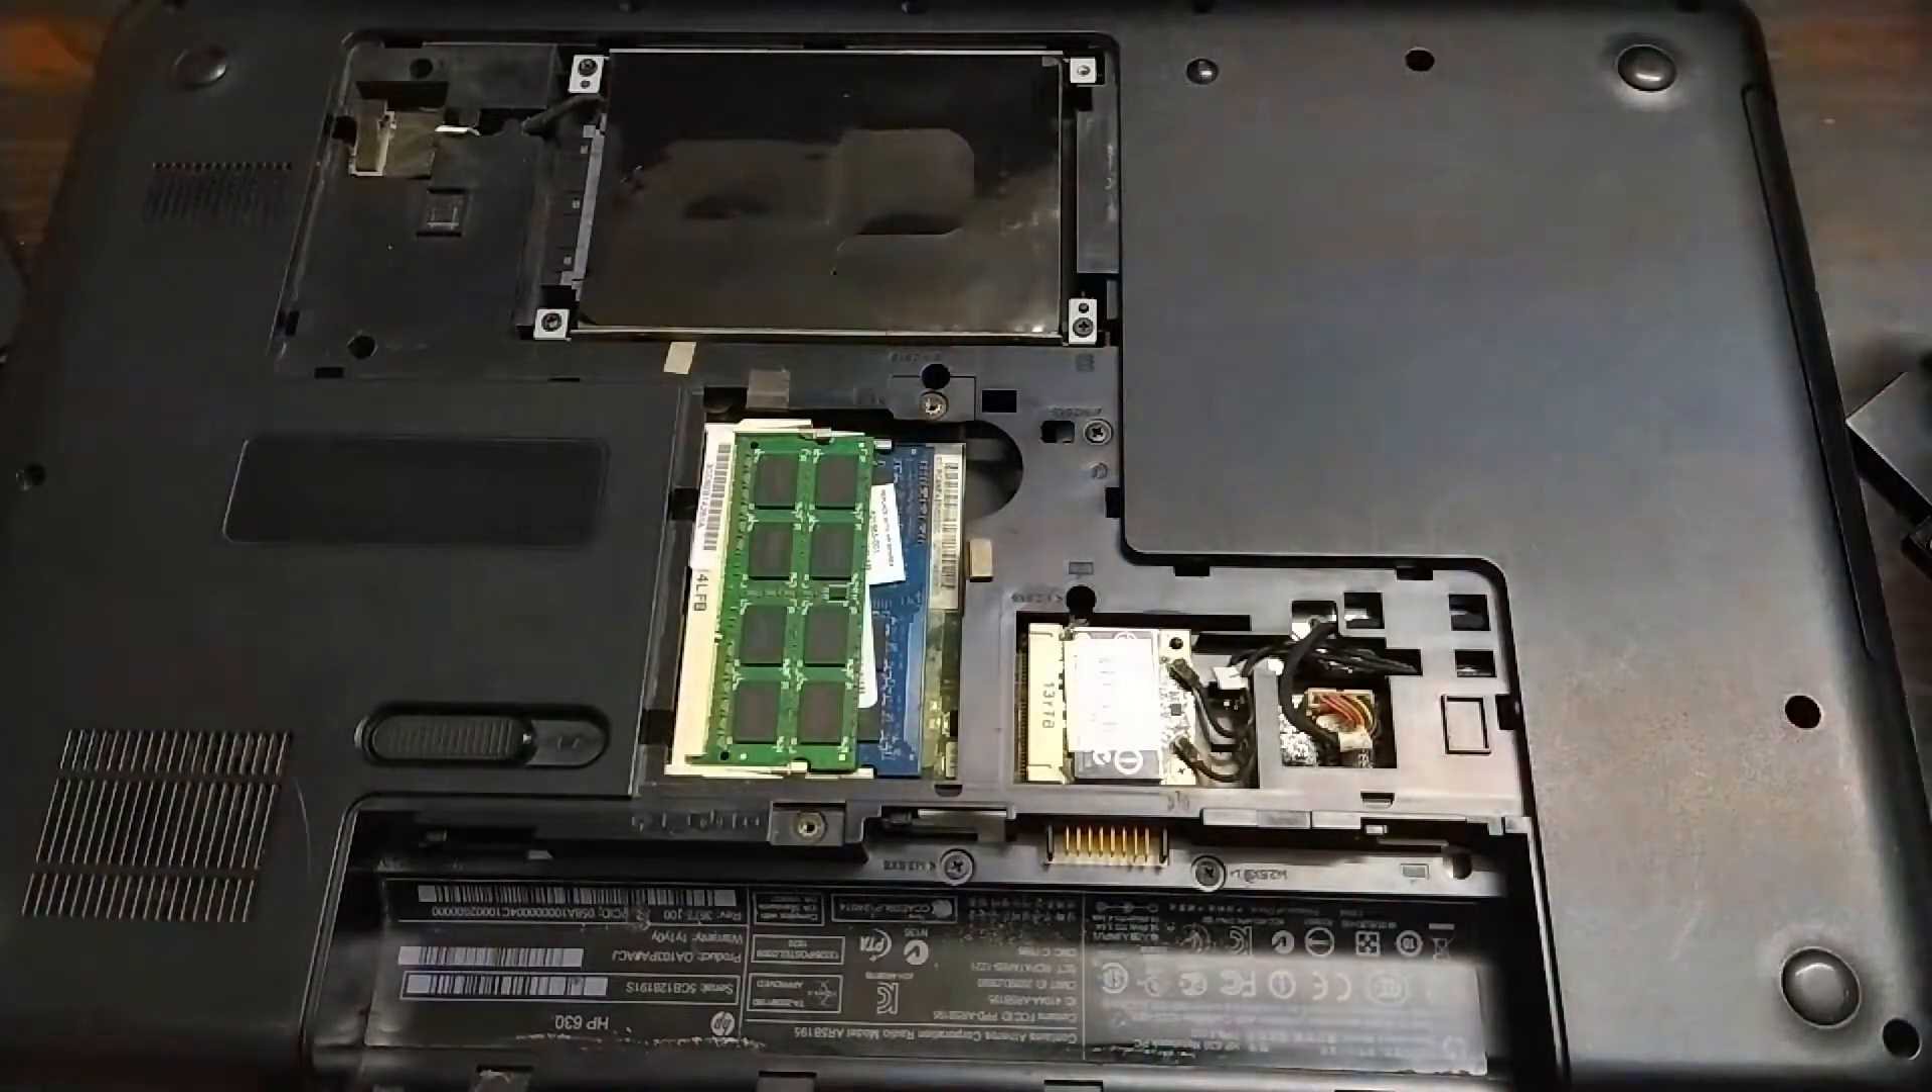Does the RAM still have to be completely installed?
No.